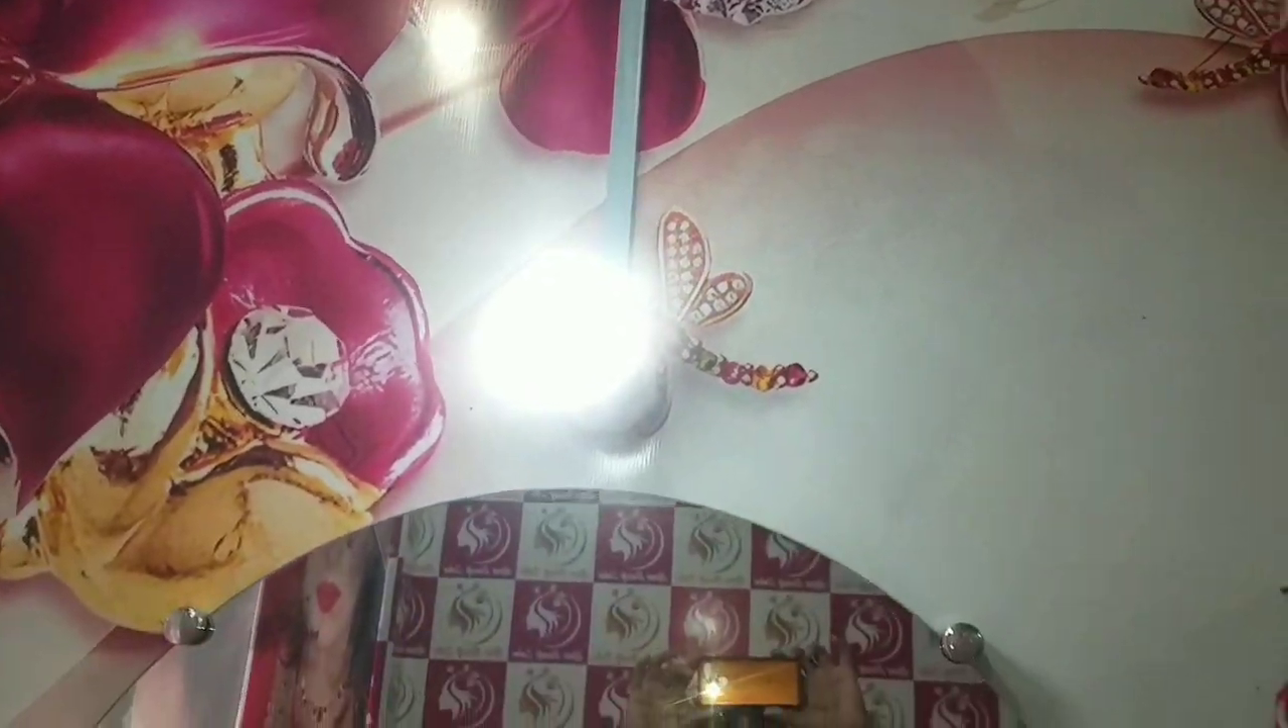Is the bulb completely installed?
Yes.